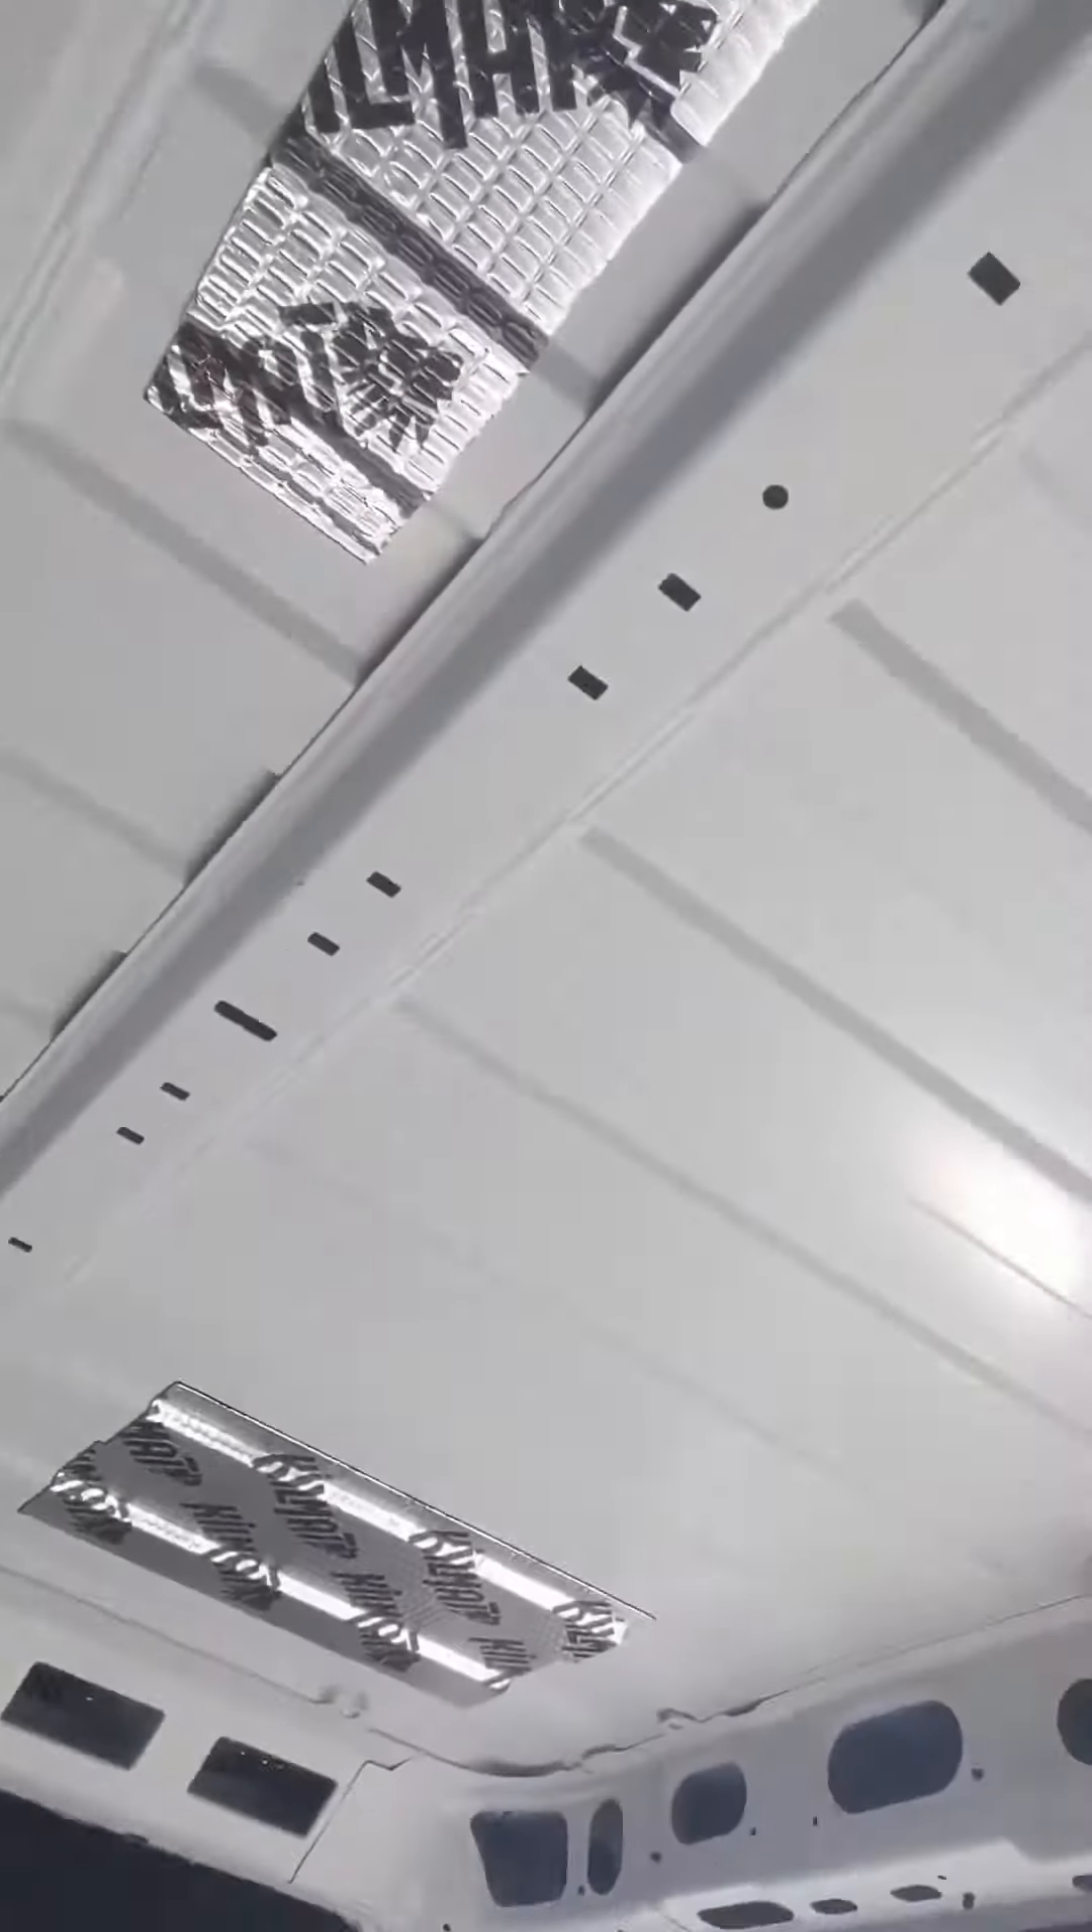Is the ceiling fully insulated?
No.